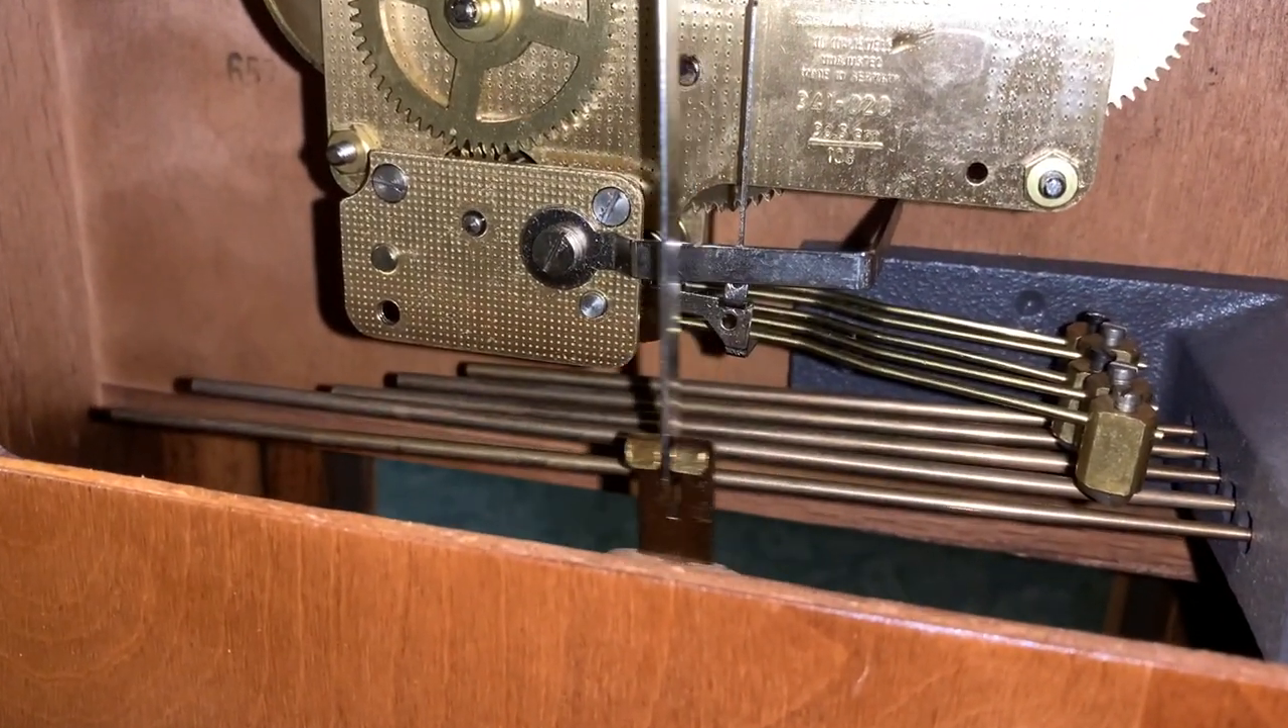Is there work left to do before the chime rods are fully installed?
No.